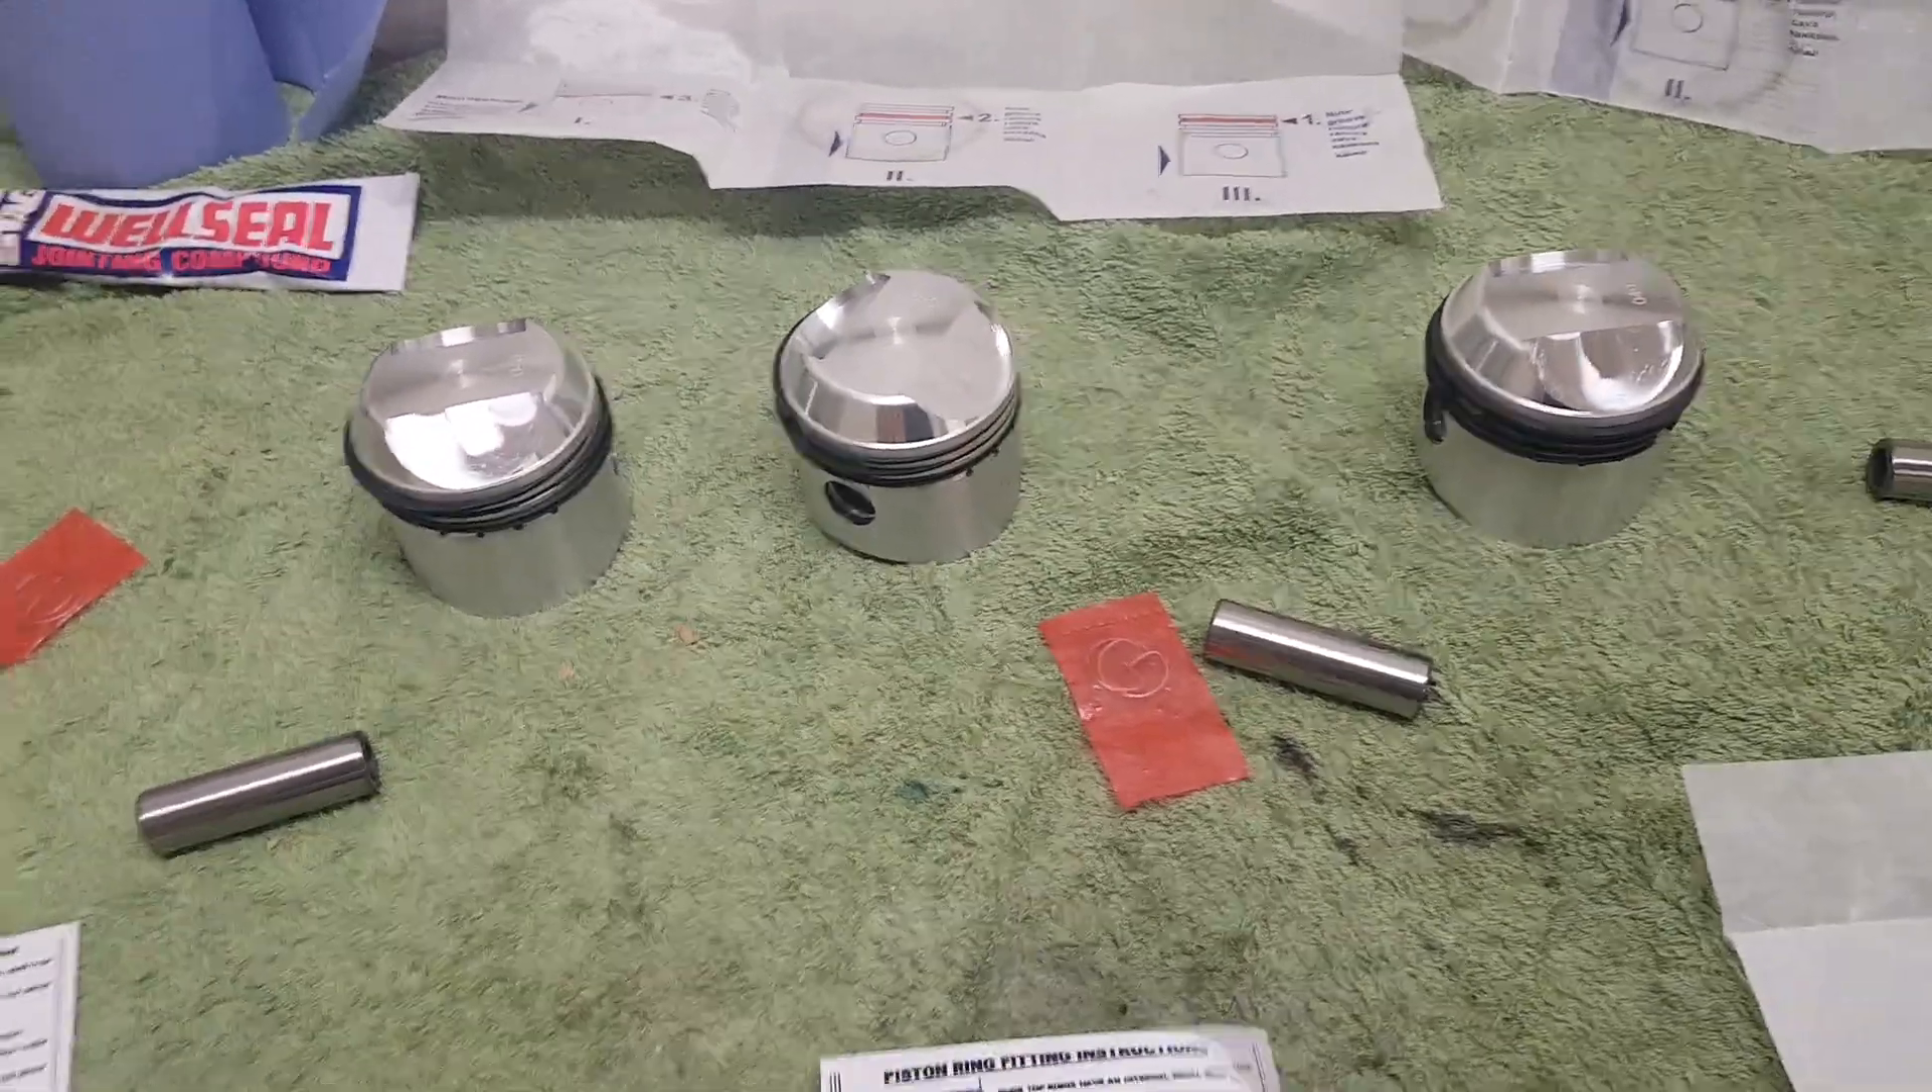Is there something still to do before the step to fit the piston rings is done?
No.